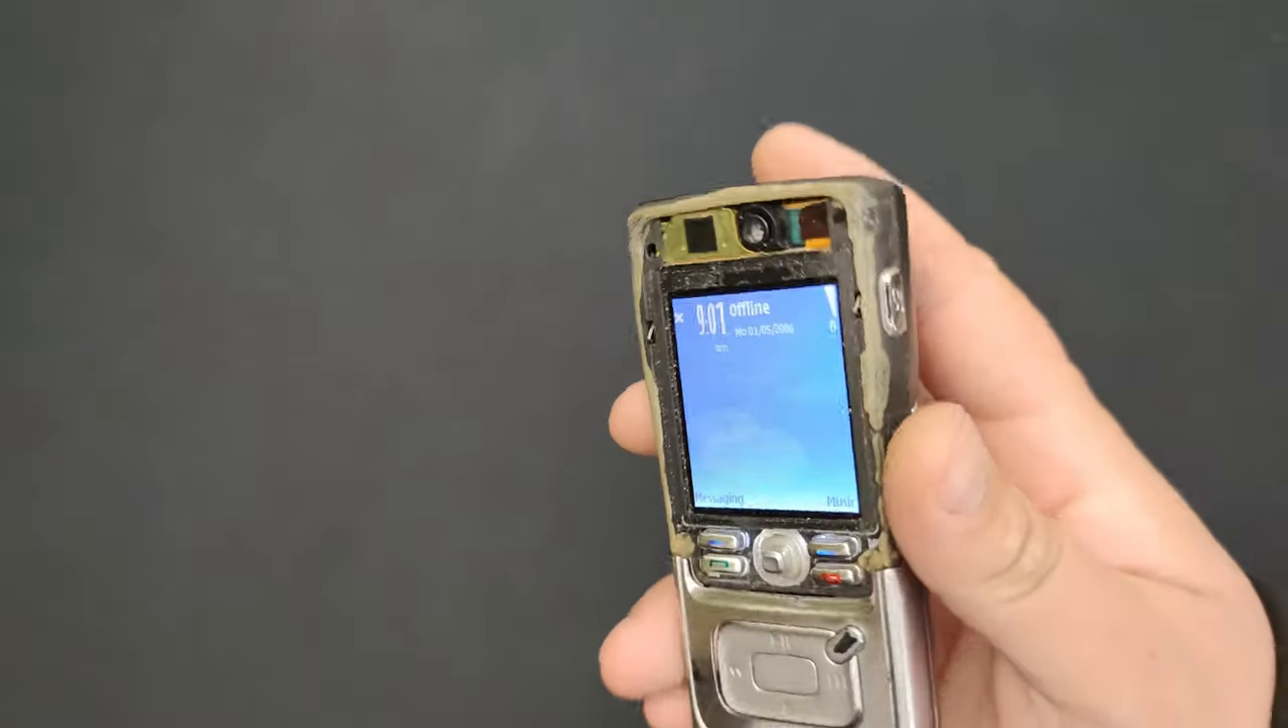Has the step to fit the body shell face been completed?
No.